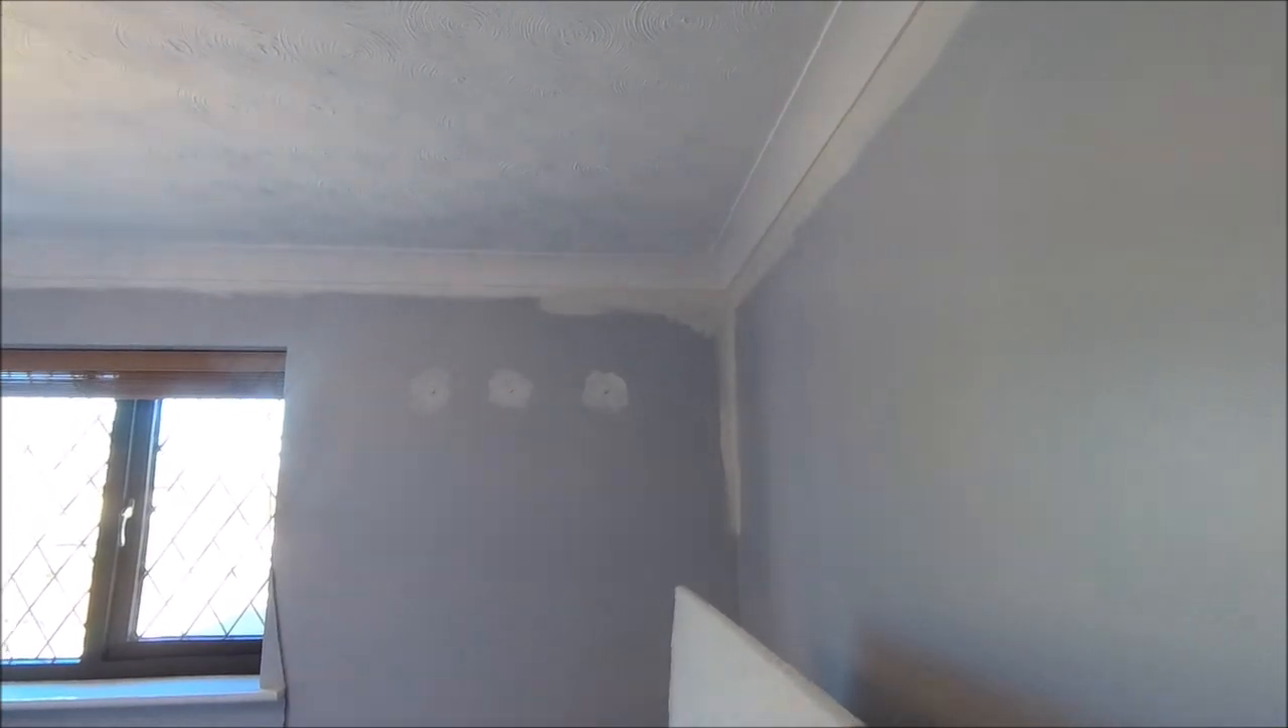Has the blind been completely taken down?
No.